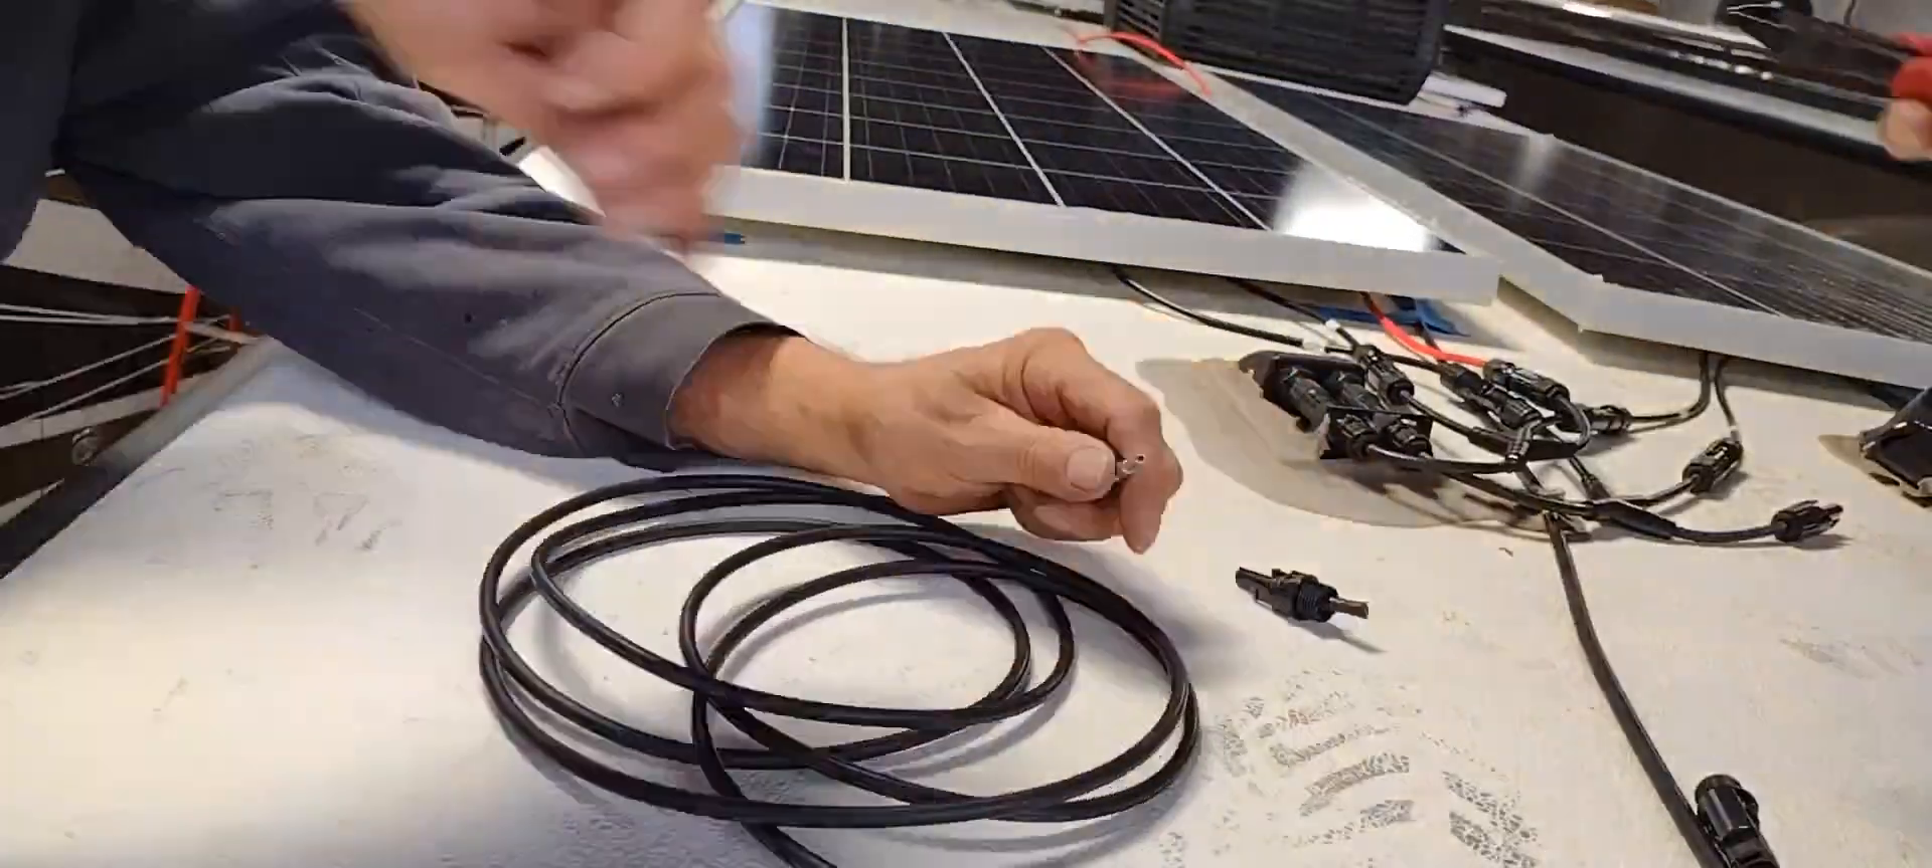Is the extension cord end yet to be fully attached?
Yes.